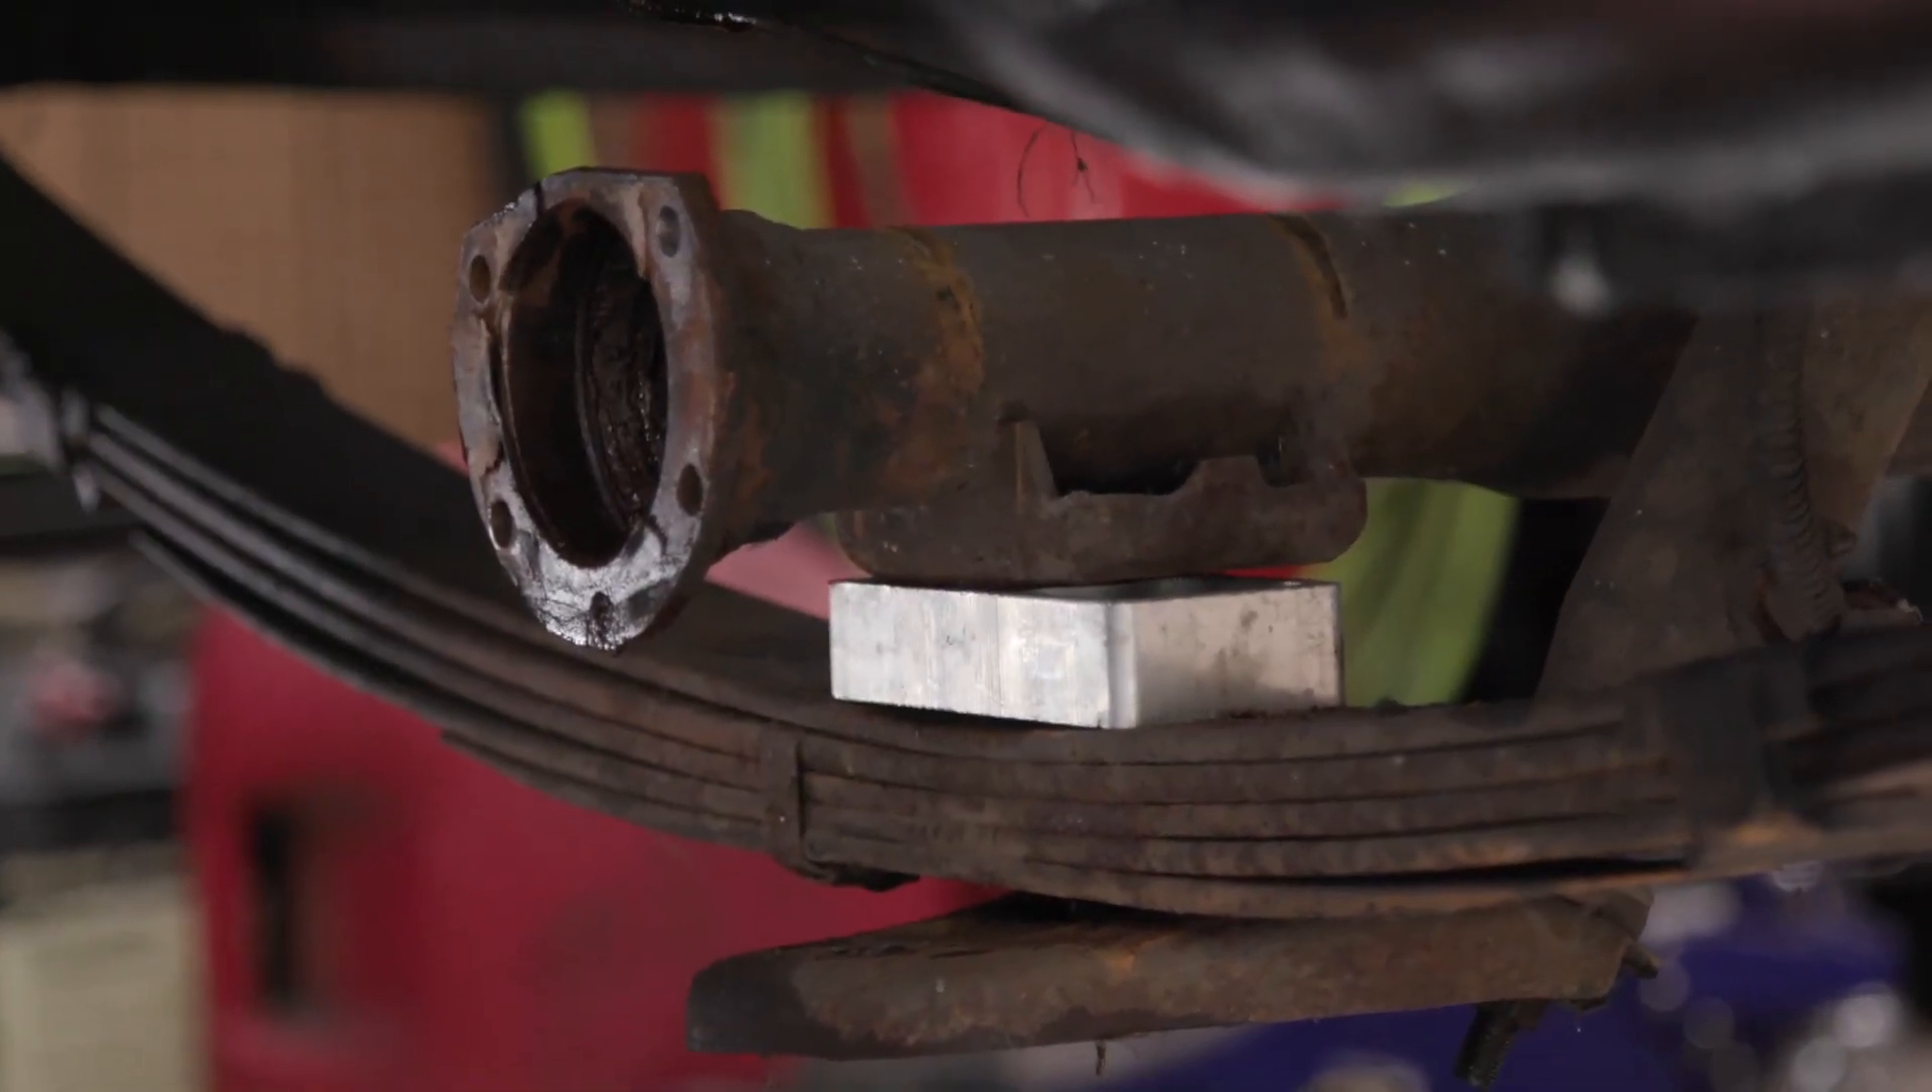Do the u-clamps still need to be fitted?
Yes.